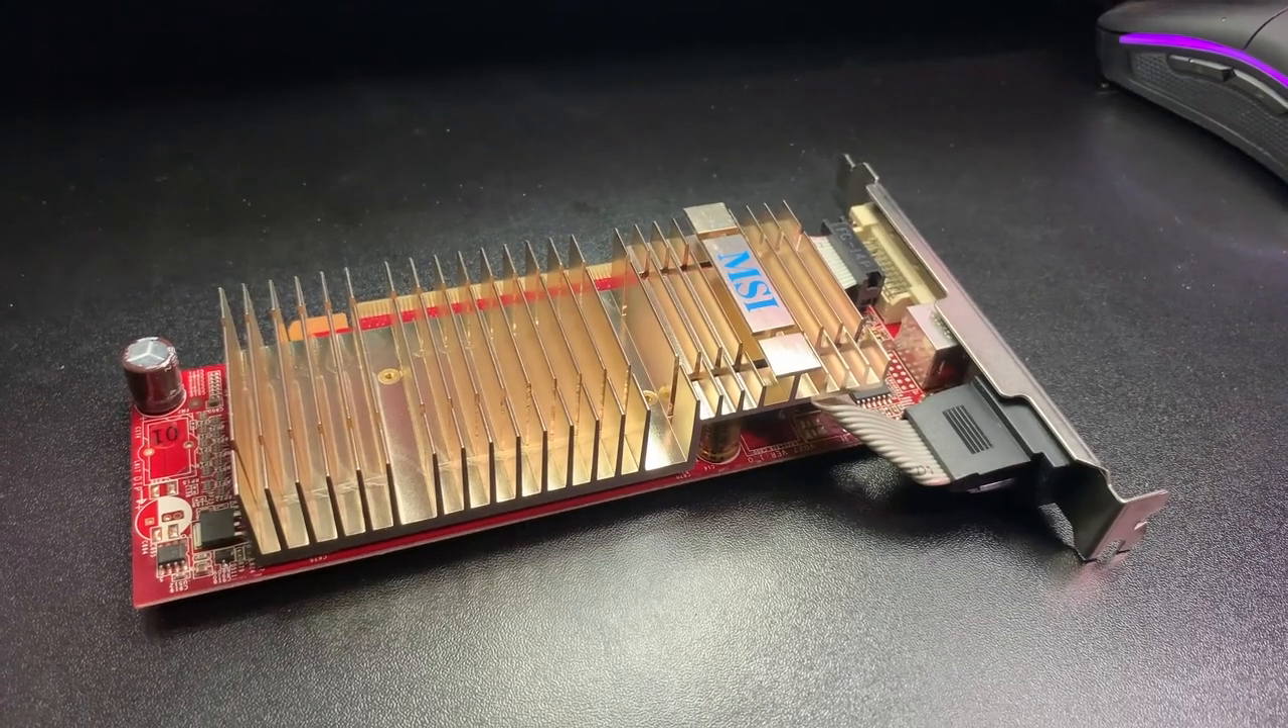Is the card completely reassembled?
Yes.